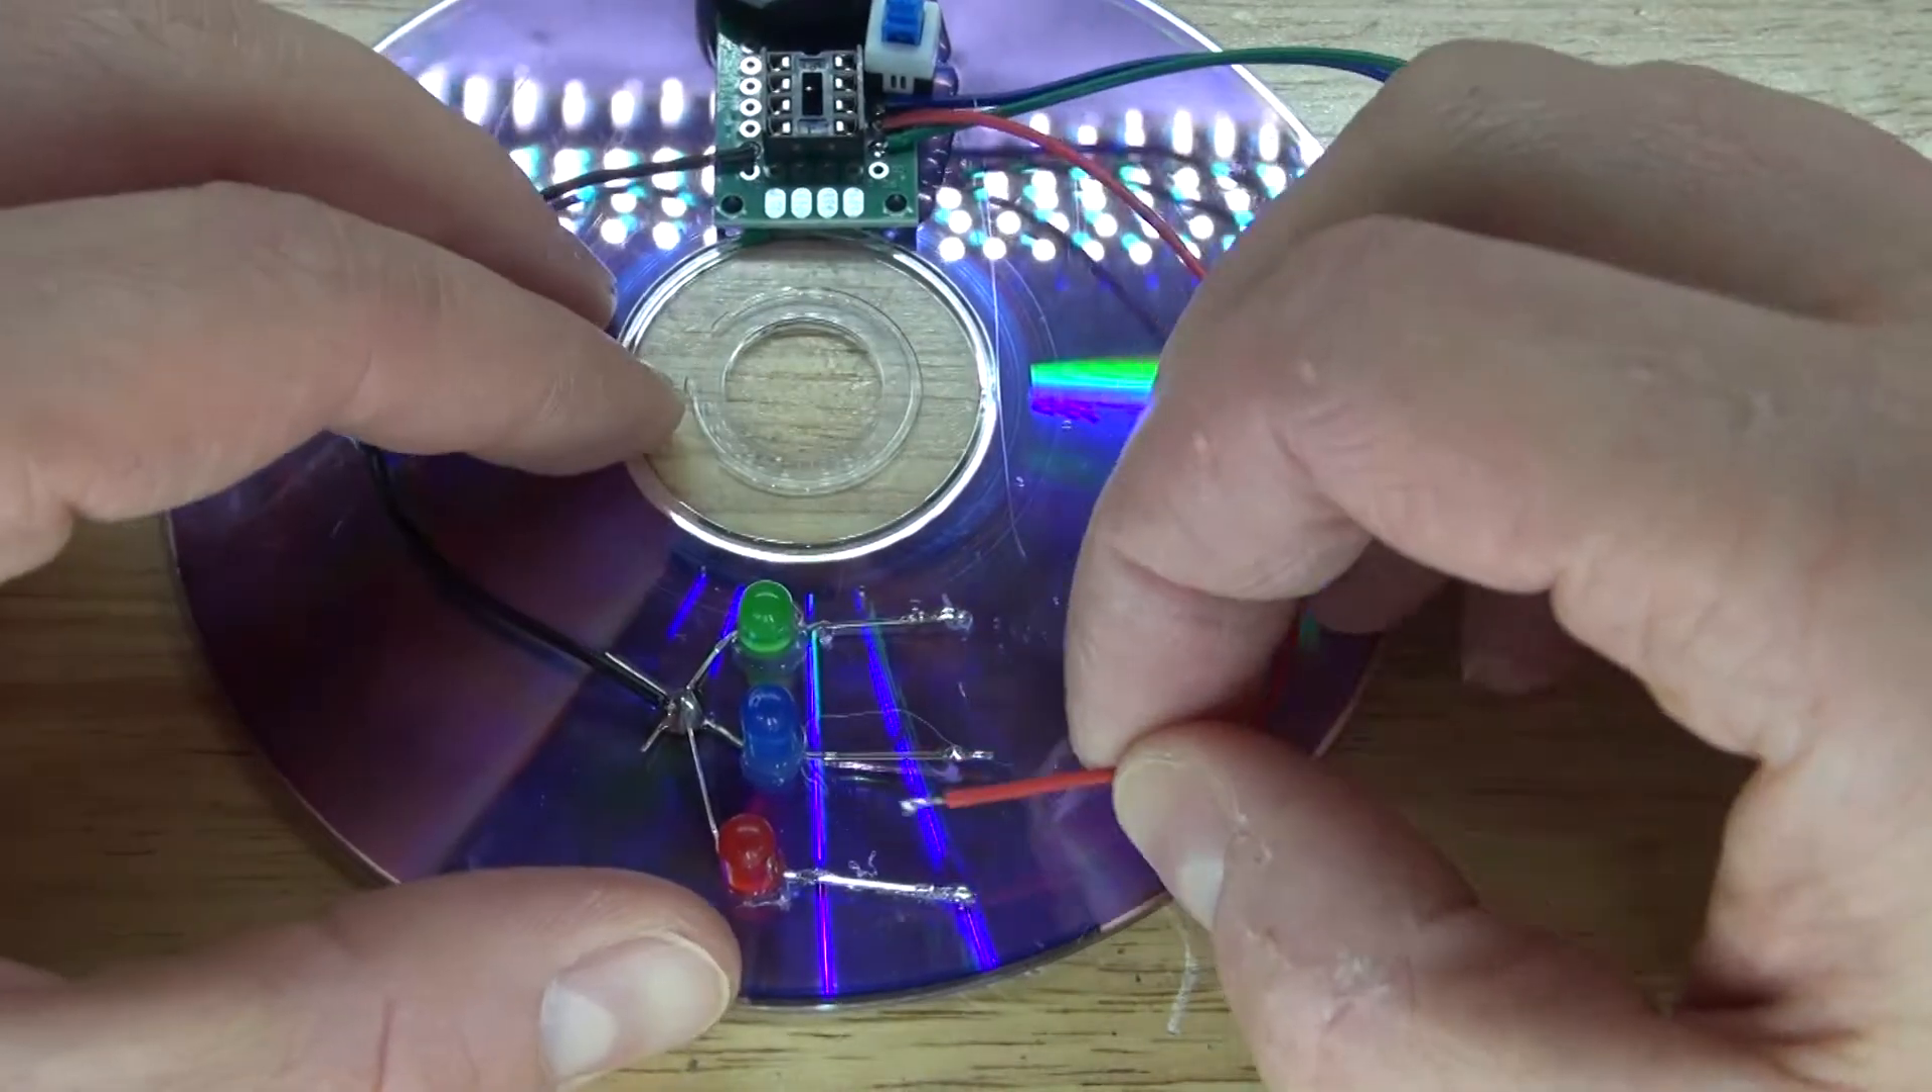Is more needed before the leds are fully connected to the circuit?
Yes.